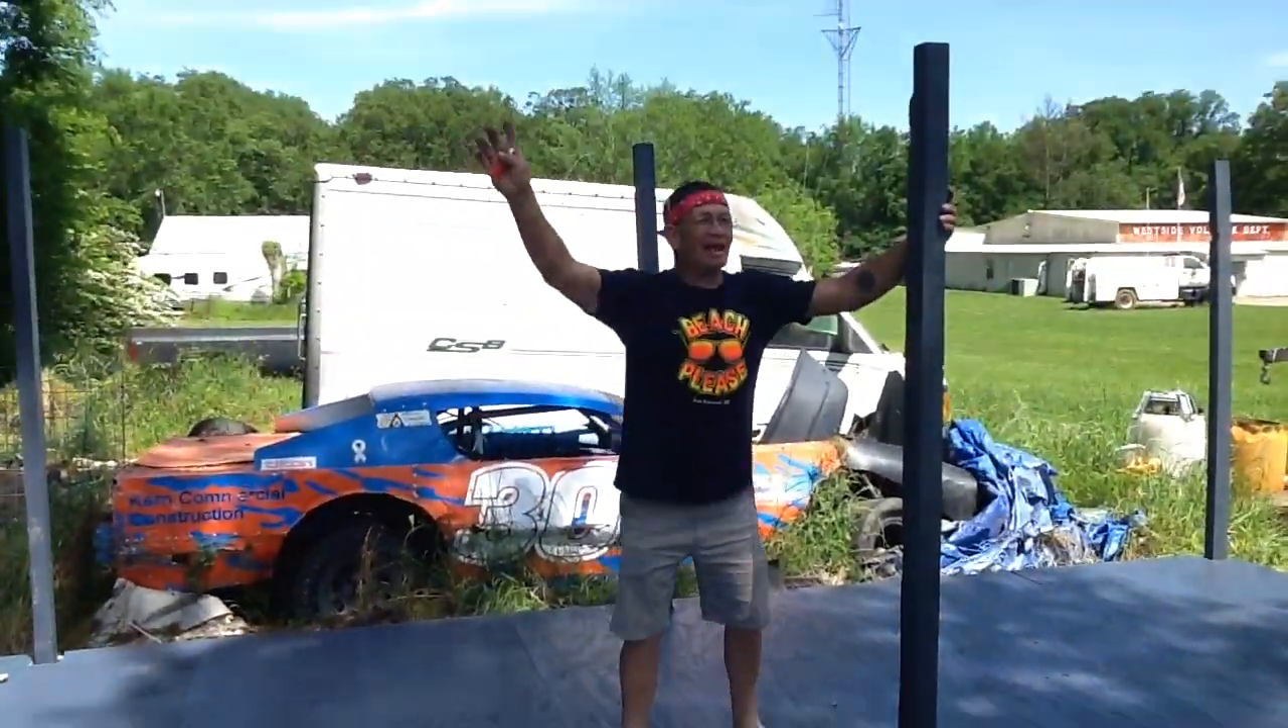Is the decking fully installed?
Yes.